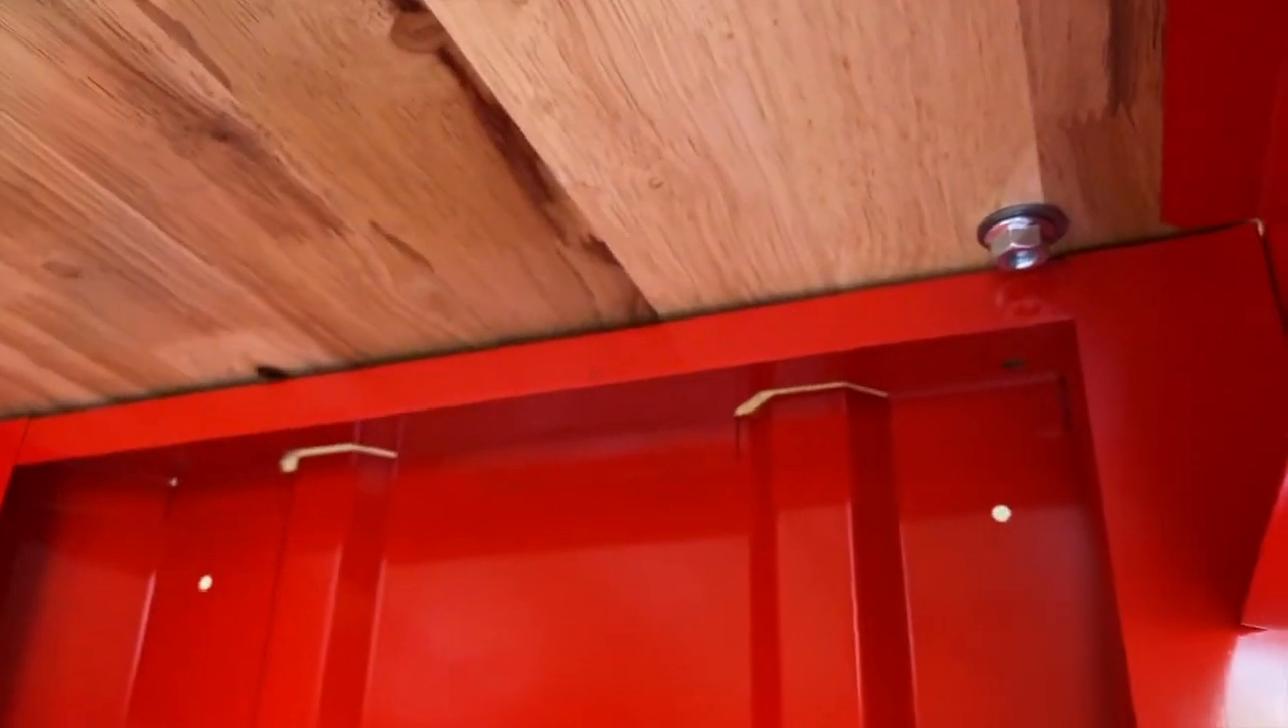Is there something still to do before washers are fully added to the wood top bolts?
No.